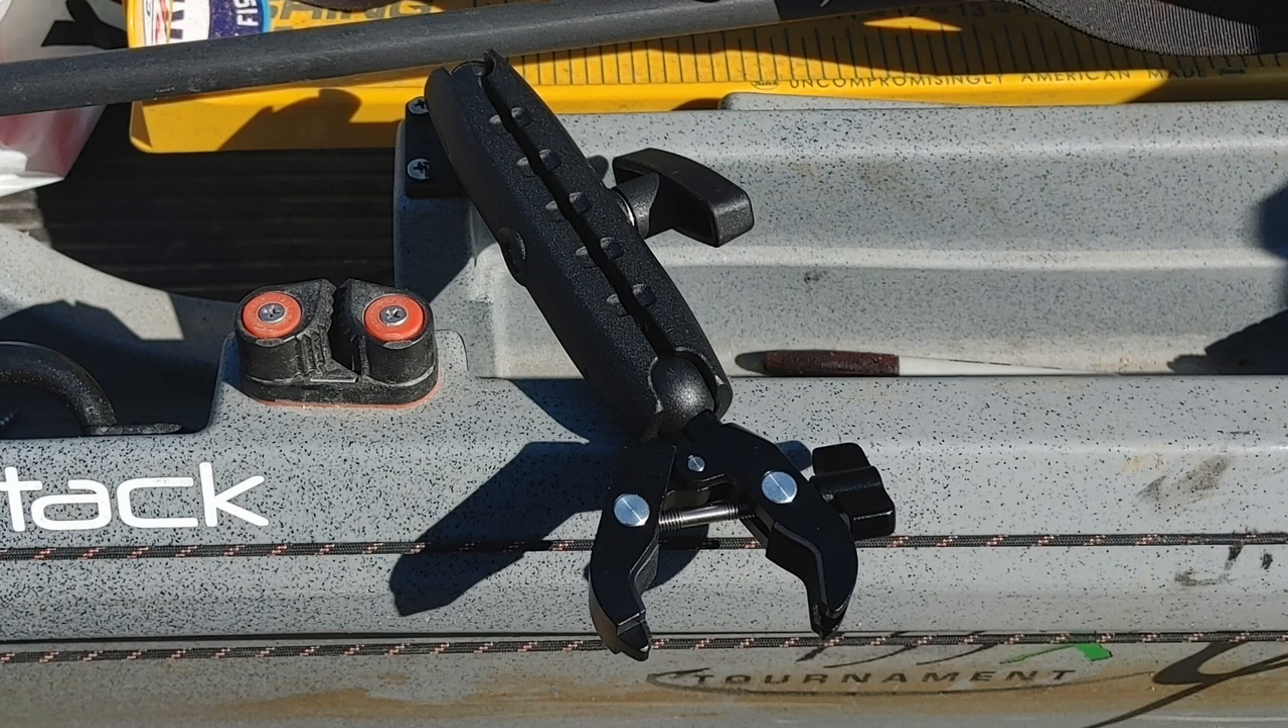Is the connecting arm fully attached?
Yes.